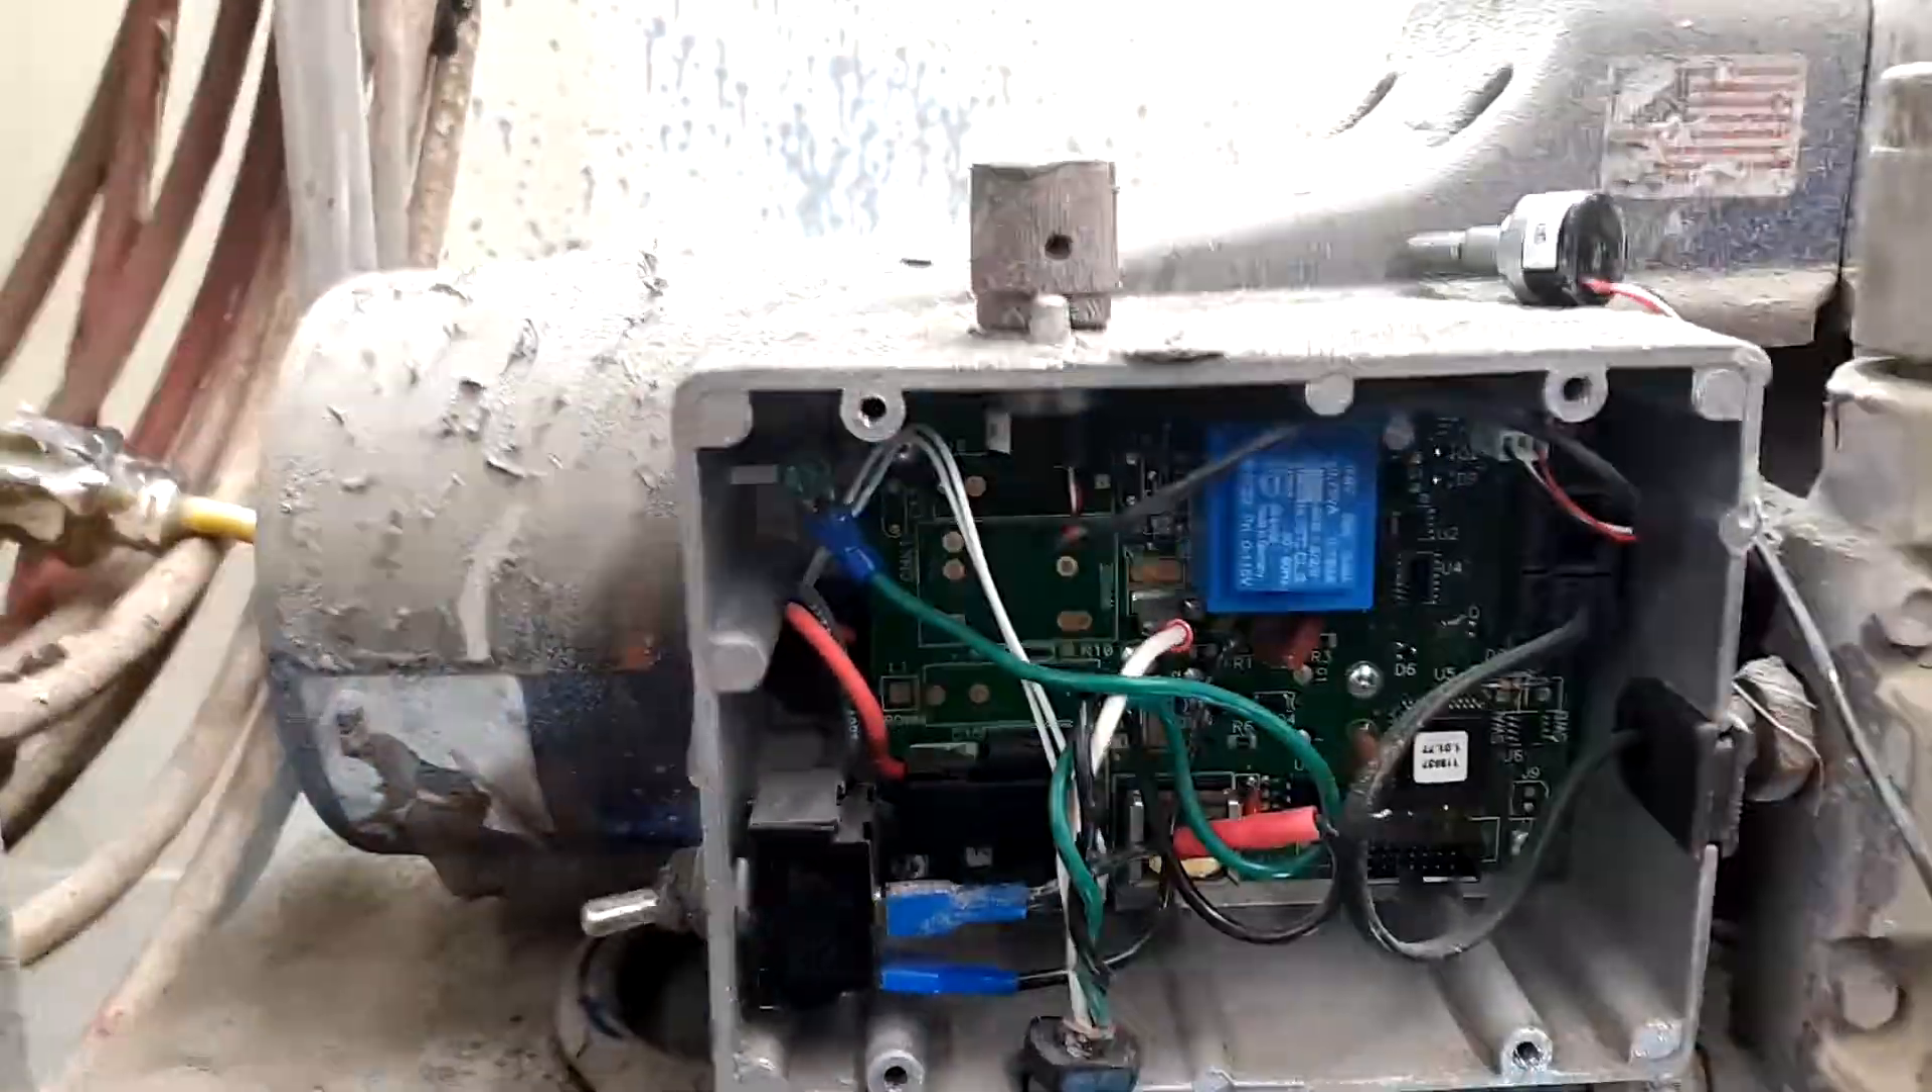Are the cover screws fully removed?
Yes.